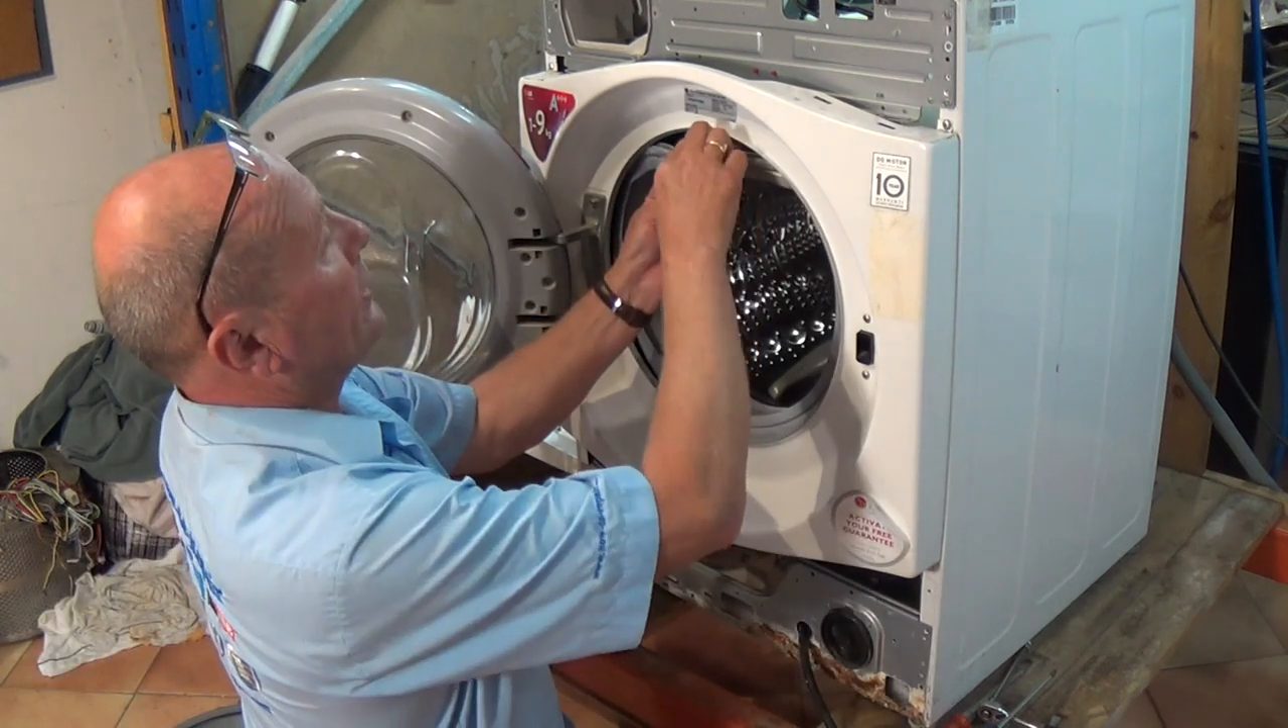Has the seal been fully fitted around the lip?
No.